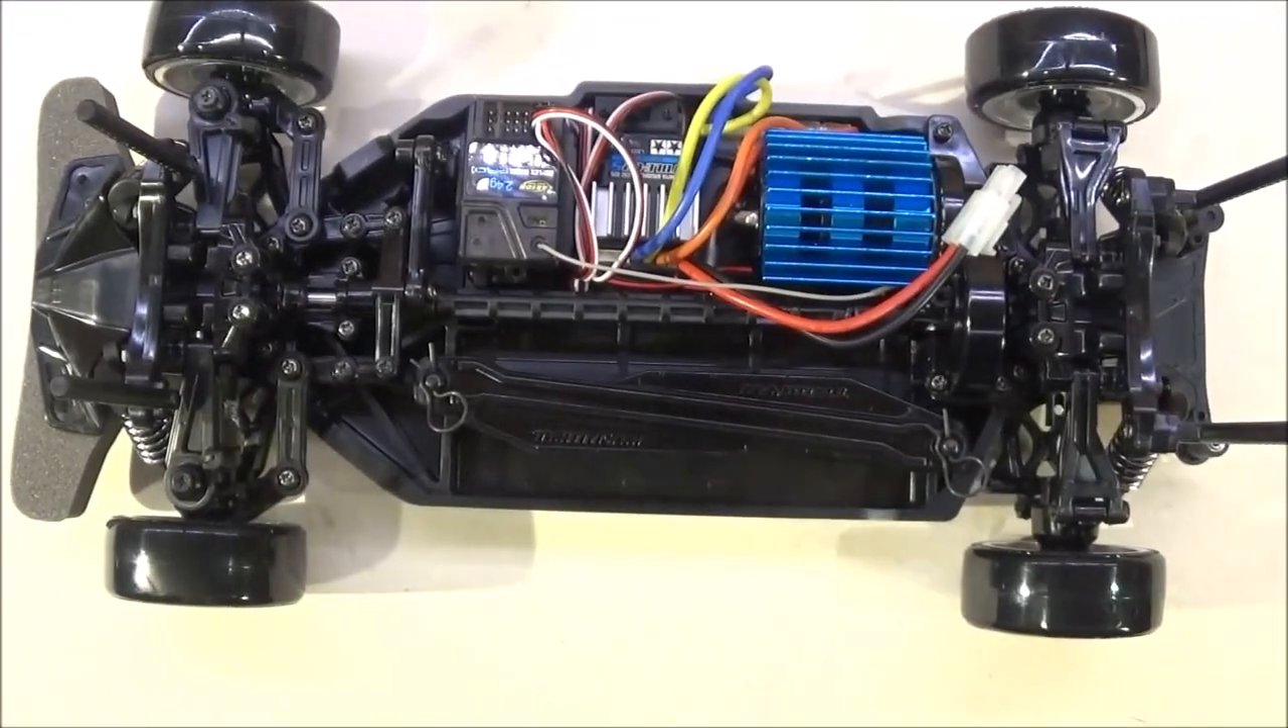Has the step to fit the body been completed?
No.